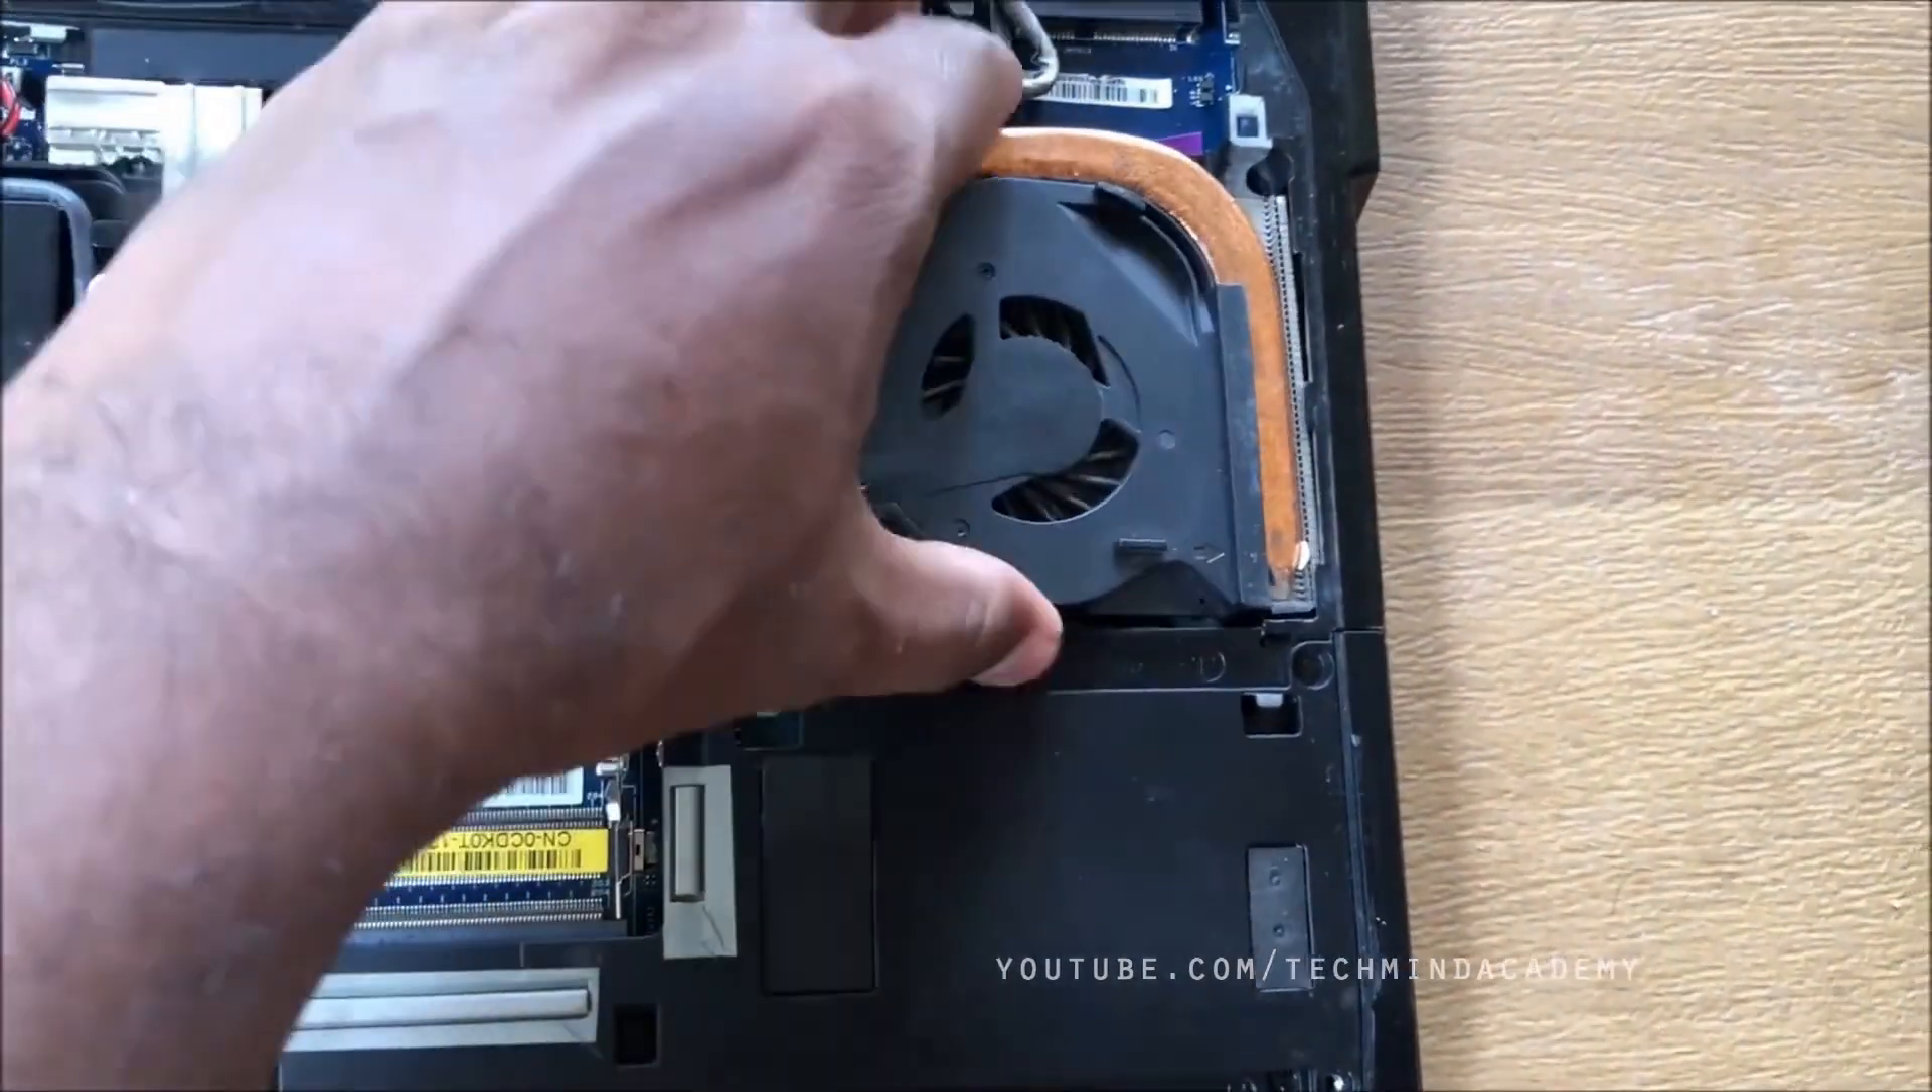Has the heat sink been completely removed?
No.